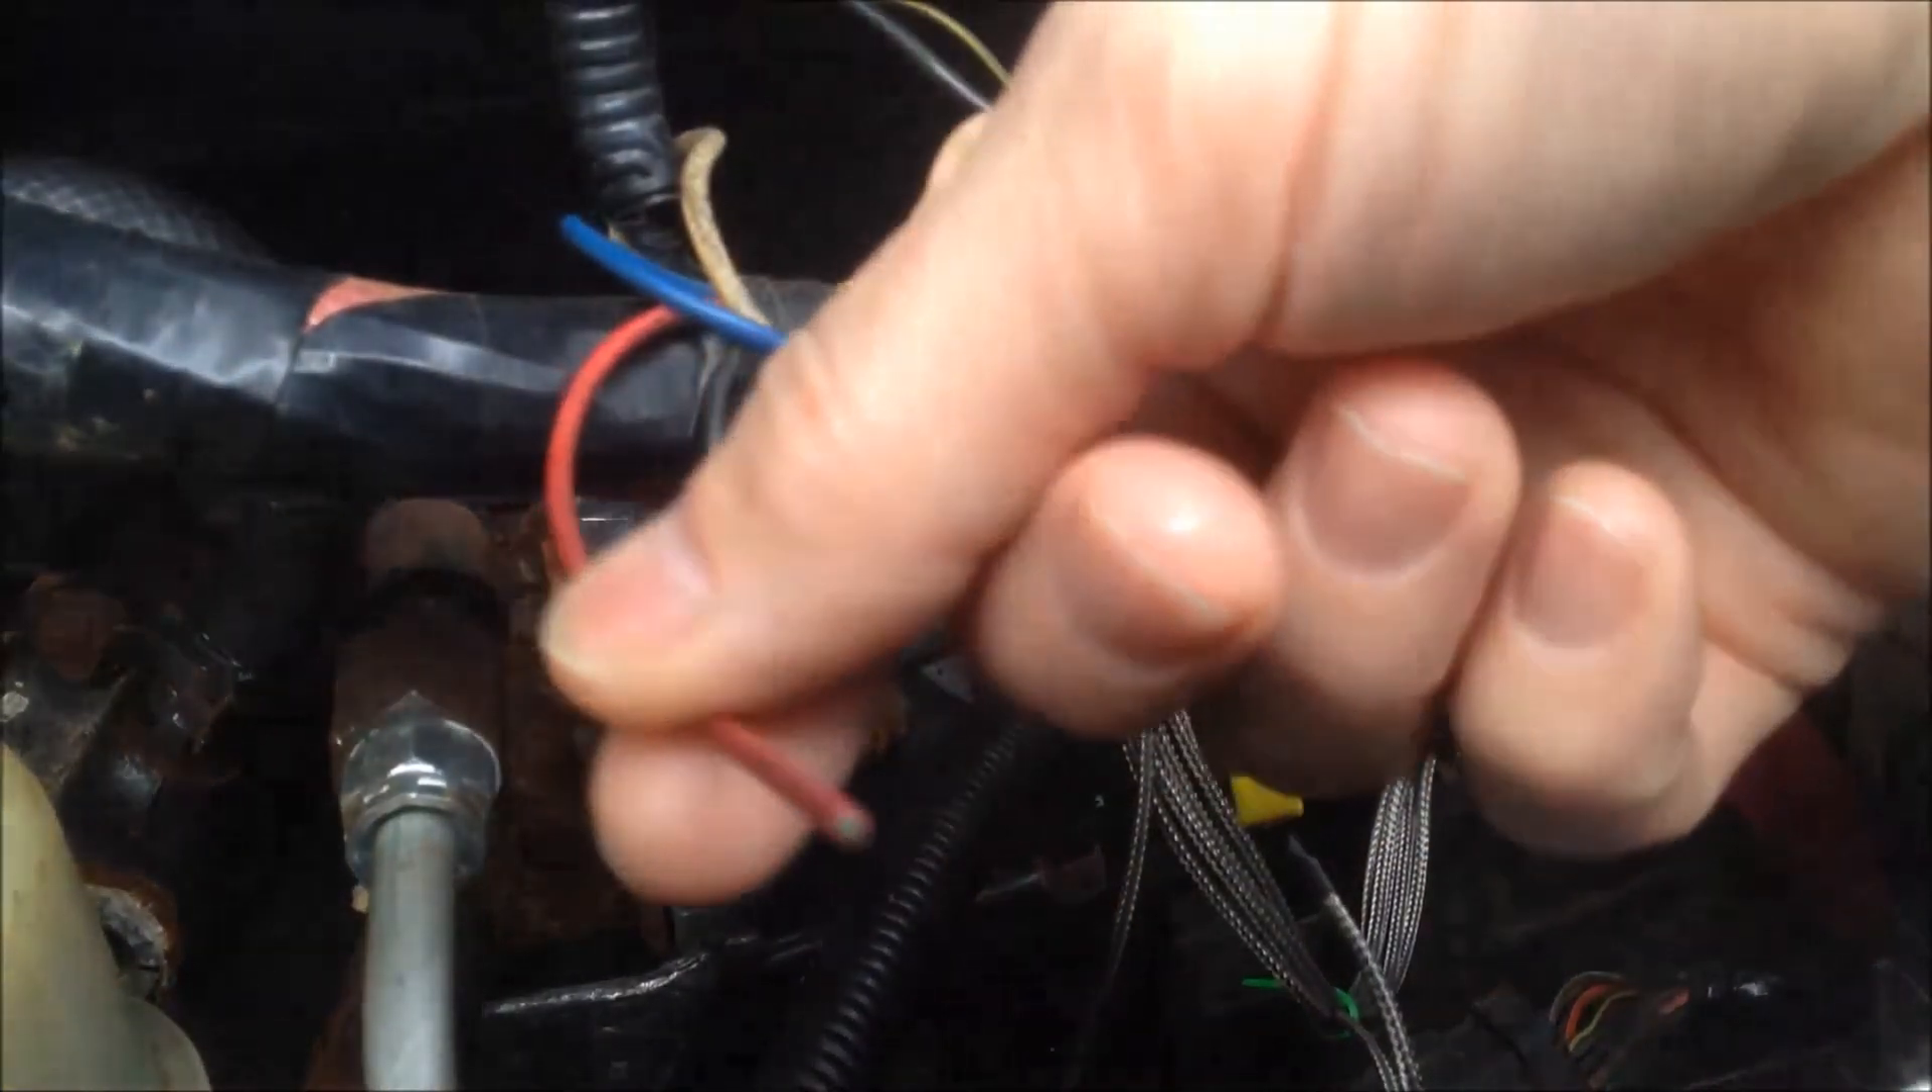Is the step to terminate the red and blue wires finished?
No.